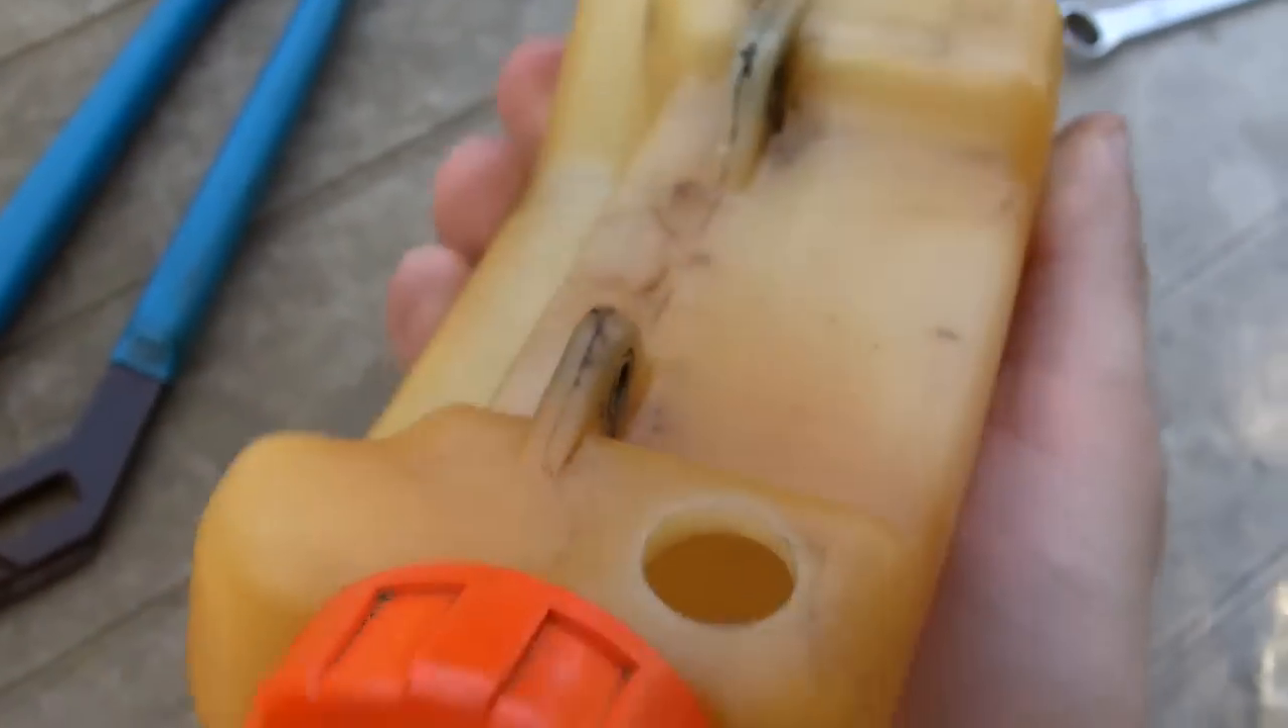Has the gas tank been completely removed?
Yes.